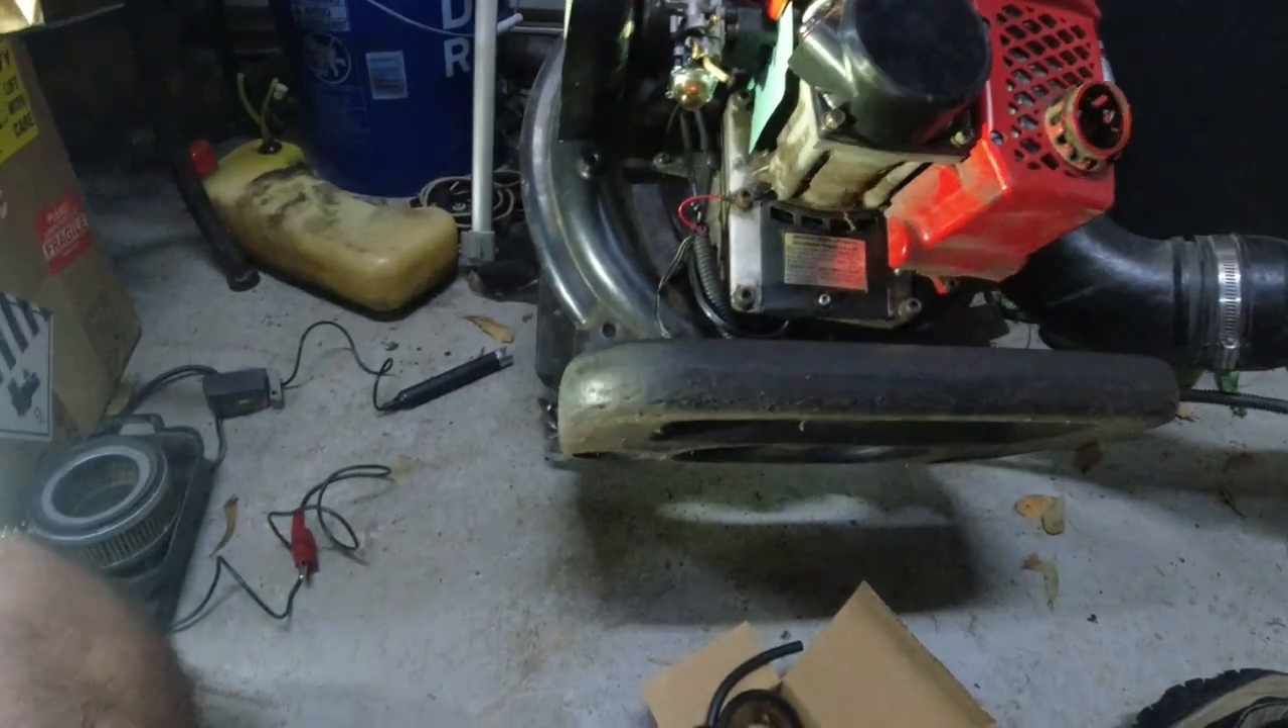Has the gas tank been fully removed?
Yes.